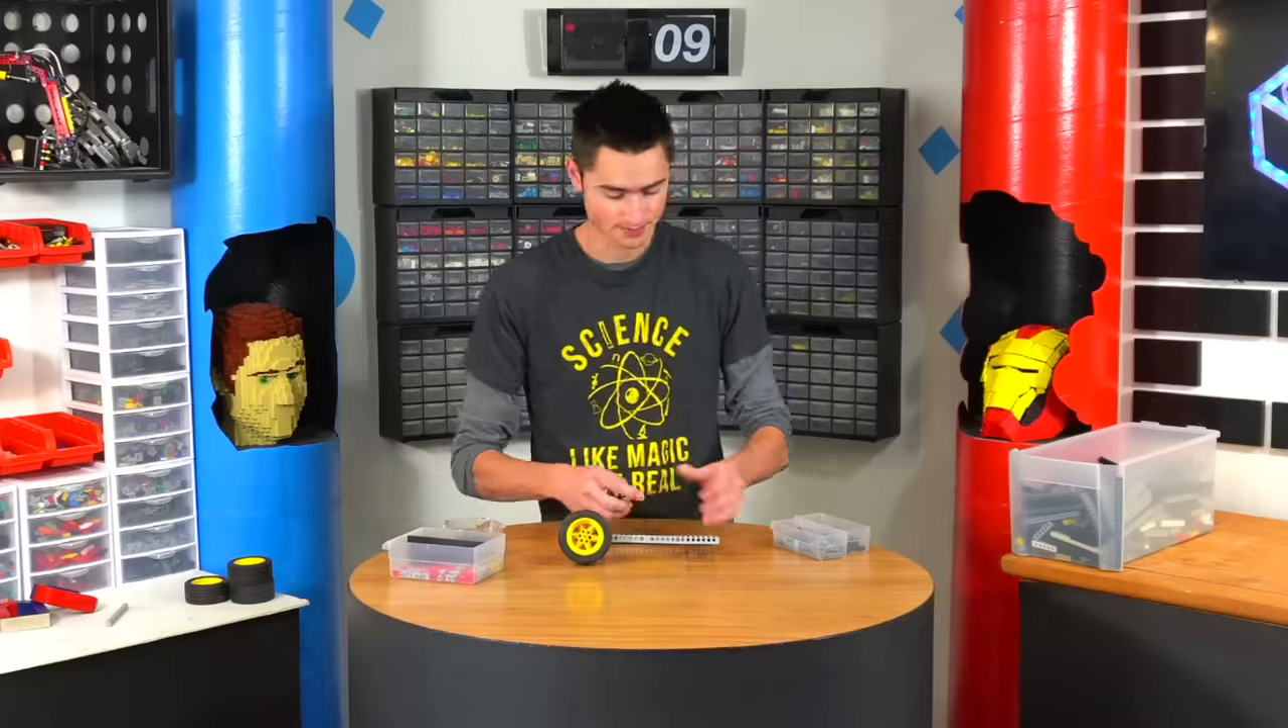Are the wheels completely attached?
No.